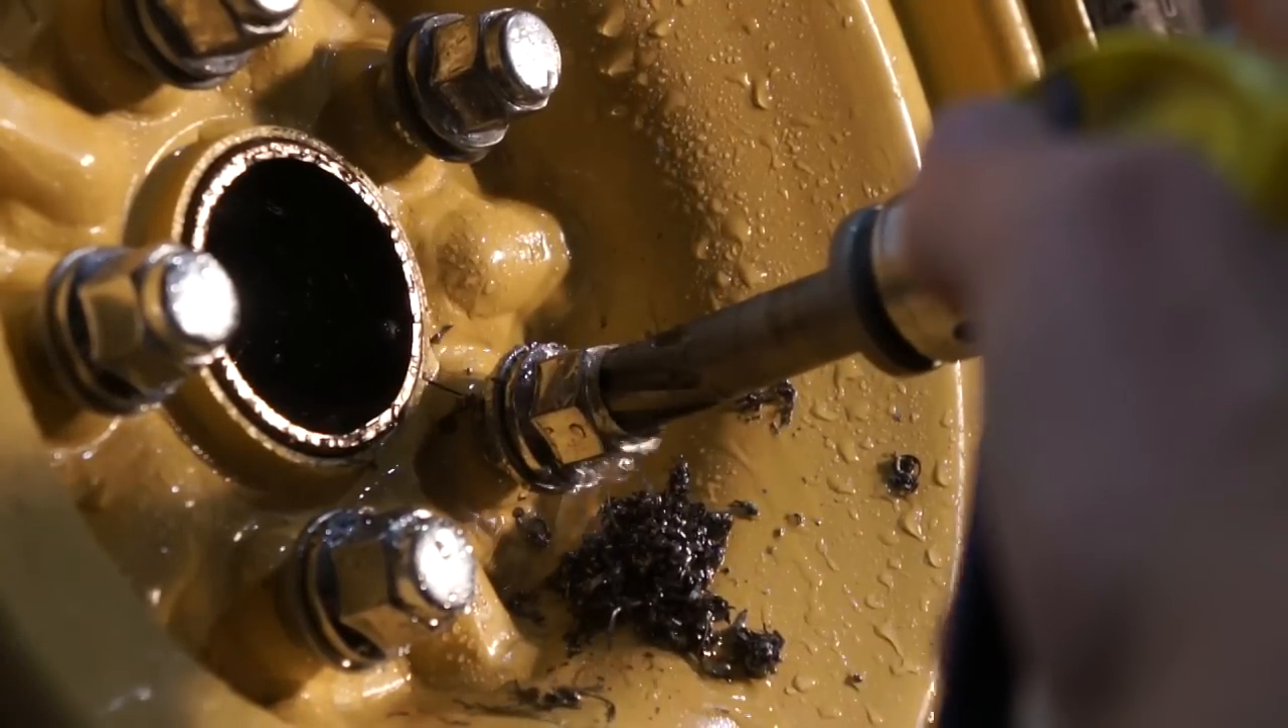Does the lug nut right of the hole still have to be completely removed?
Yes.